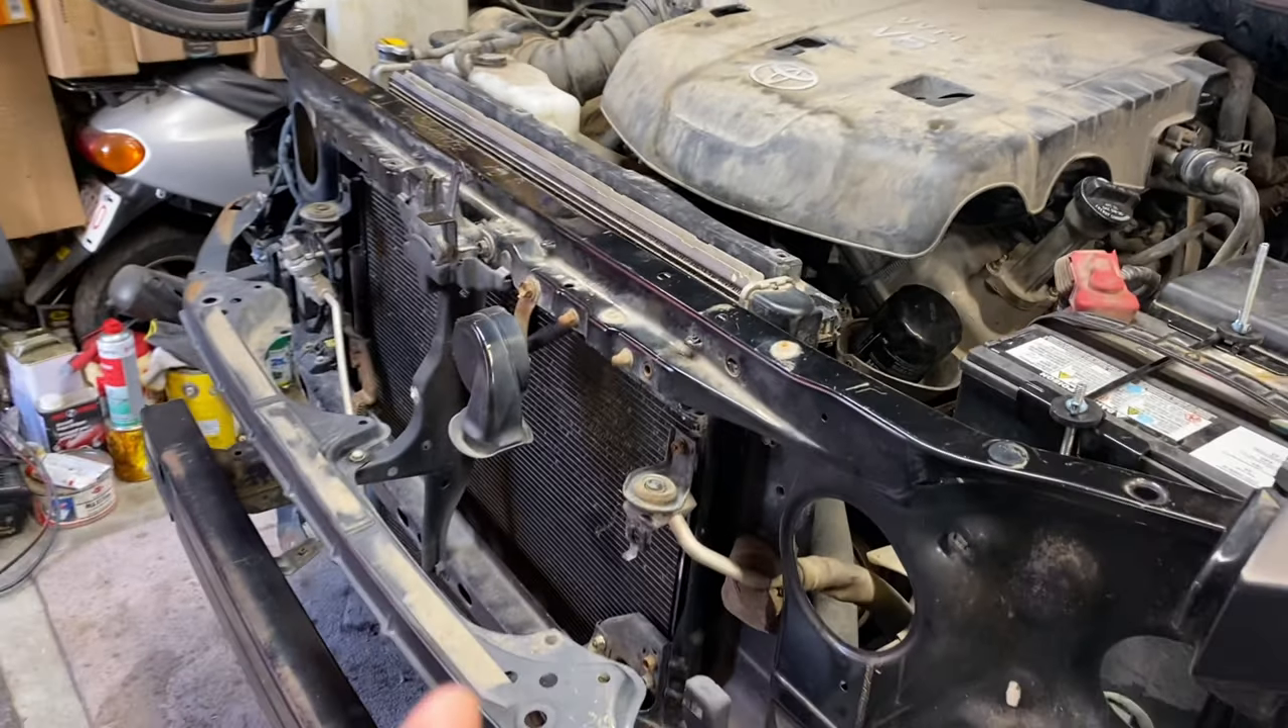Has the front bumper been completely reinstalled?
No.